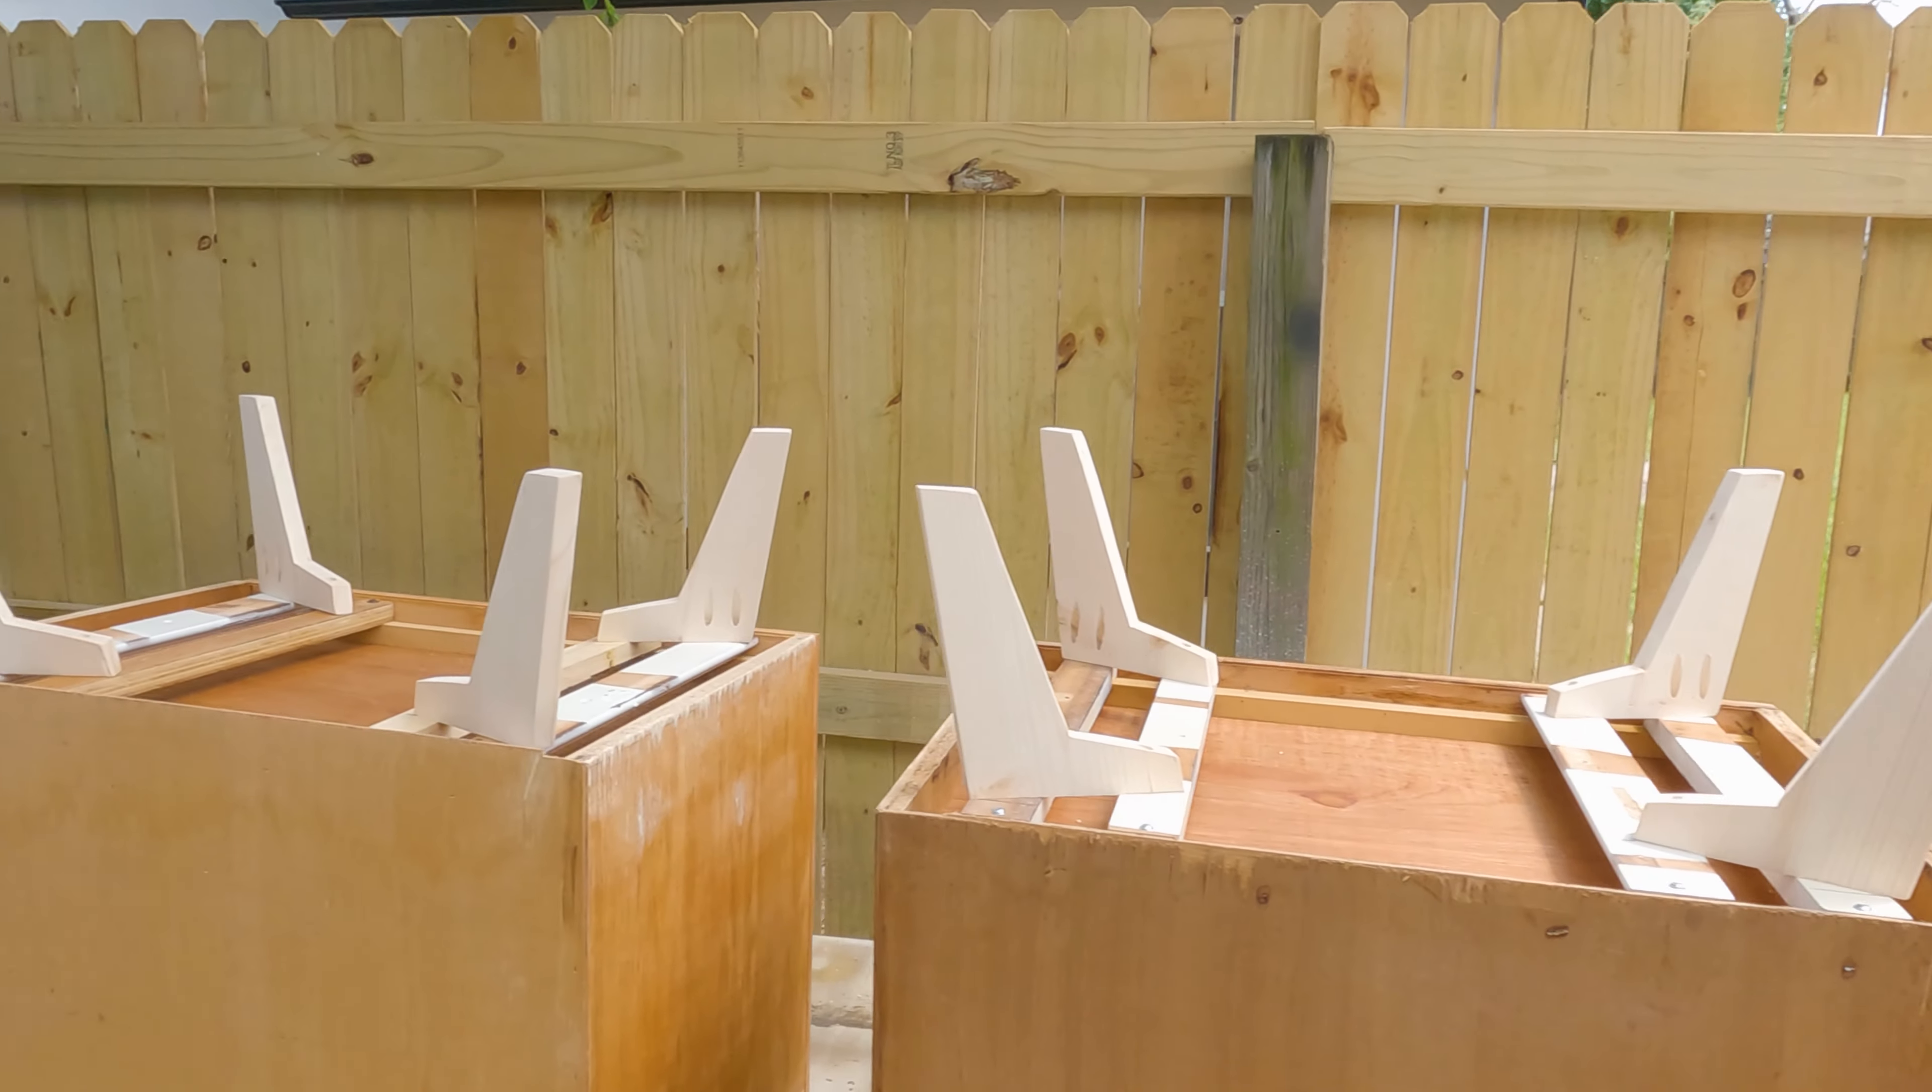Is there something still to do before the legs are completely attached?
No.